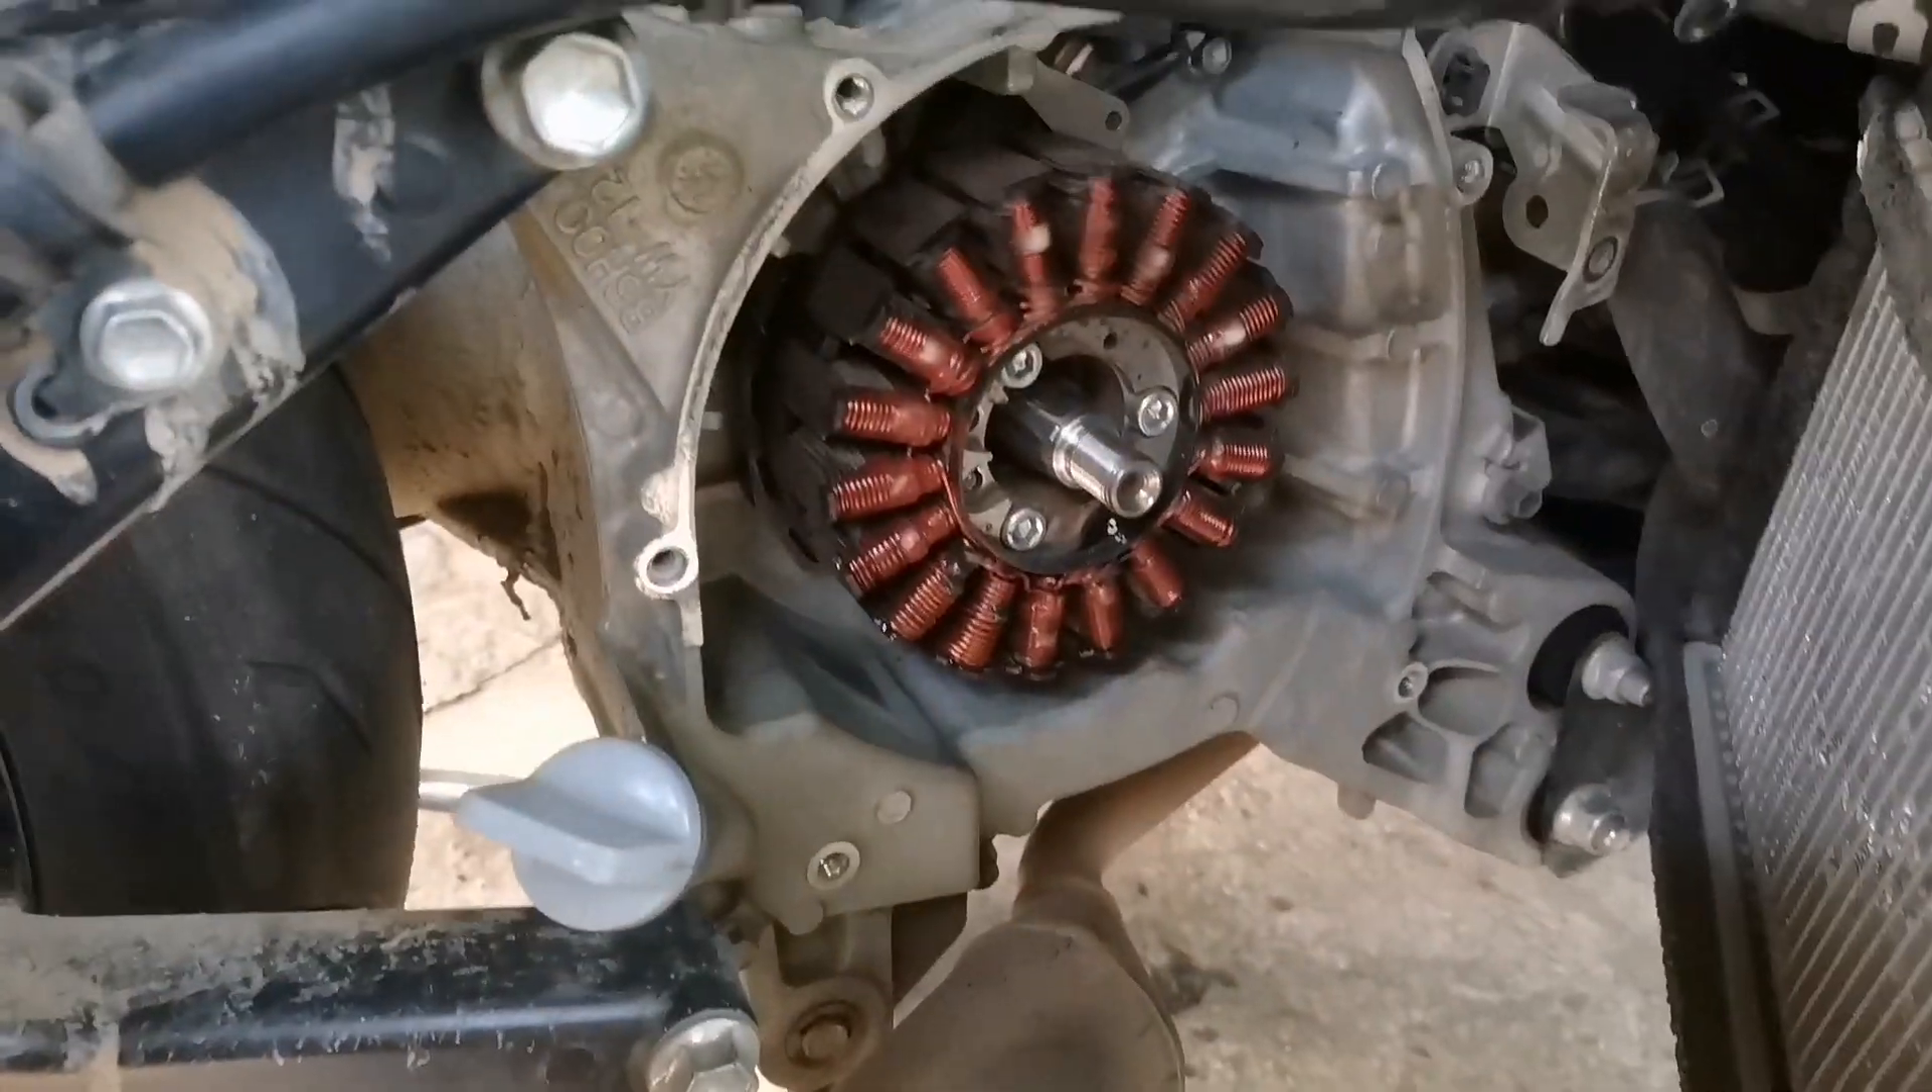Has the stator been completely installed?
Yes.